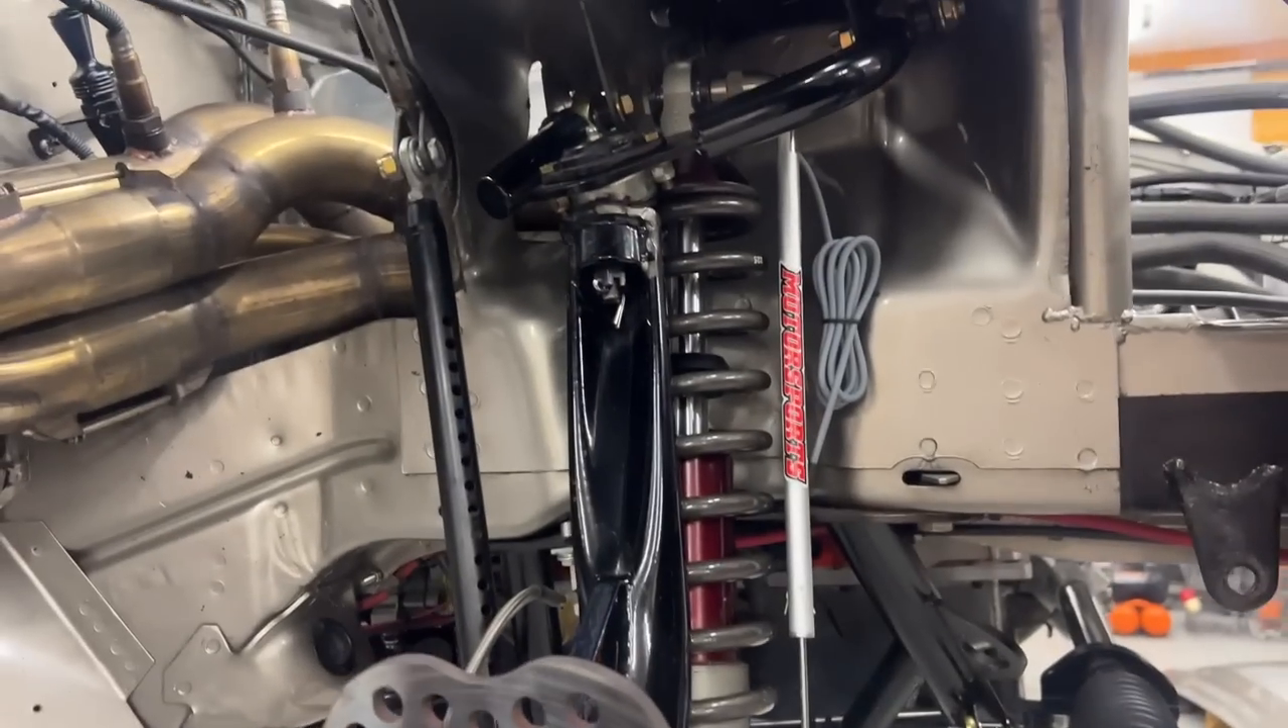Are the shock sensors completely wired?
No.